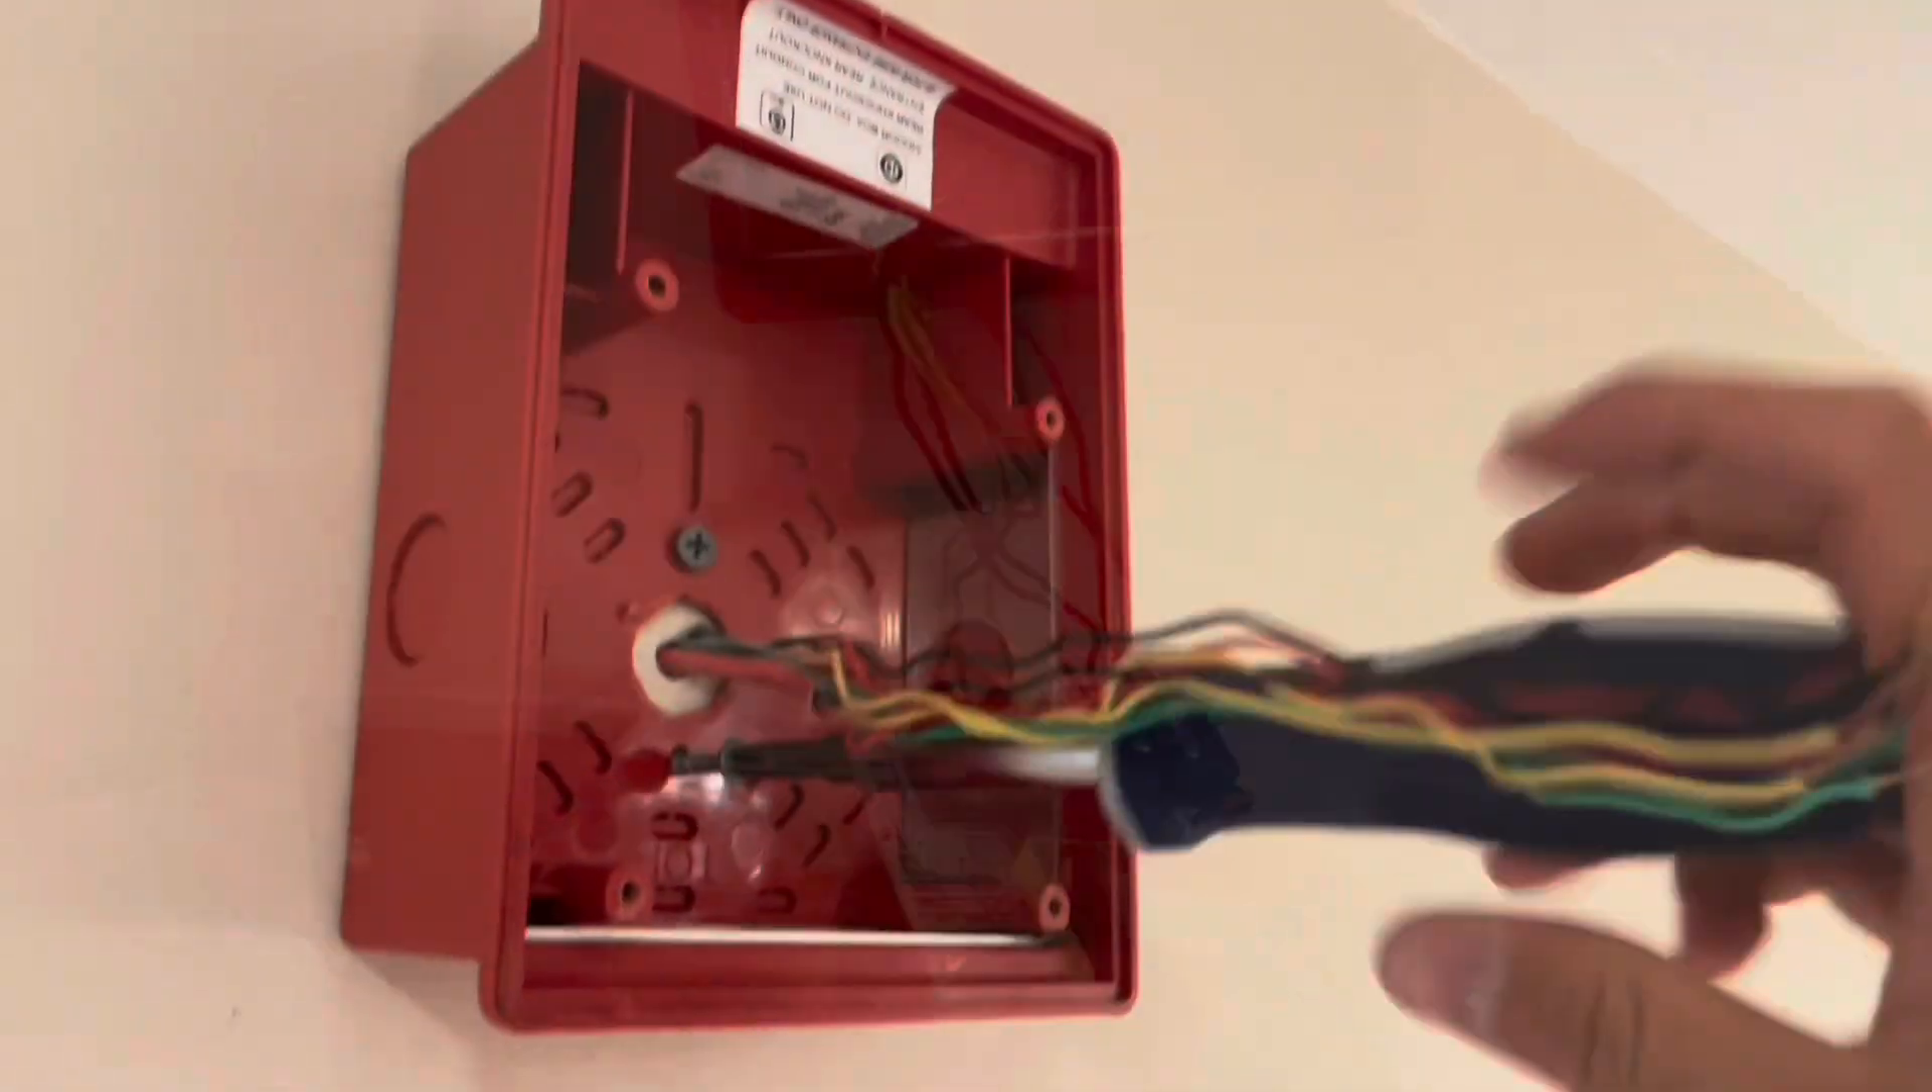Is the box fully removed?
No.